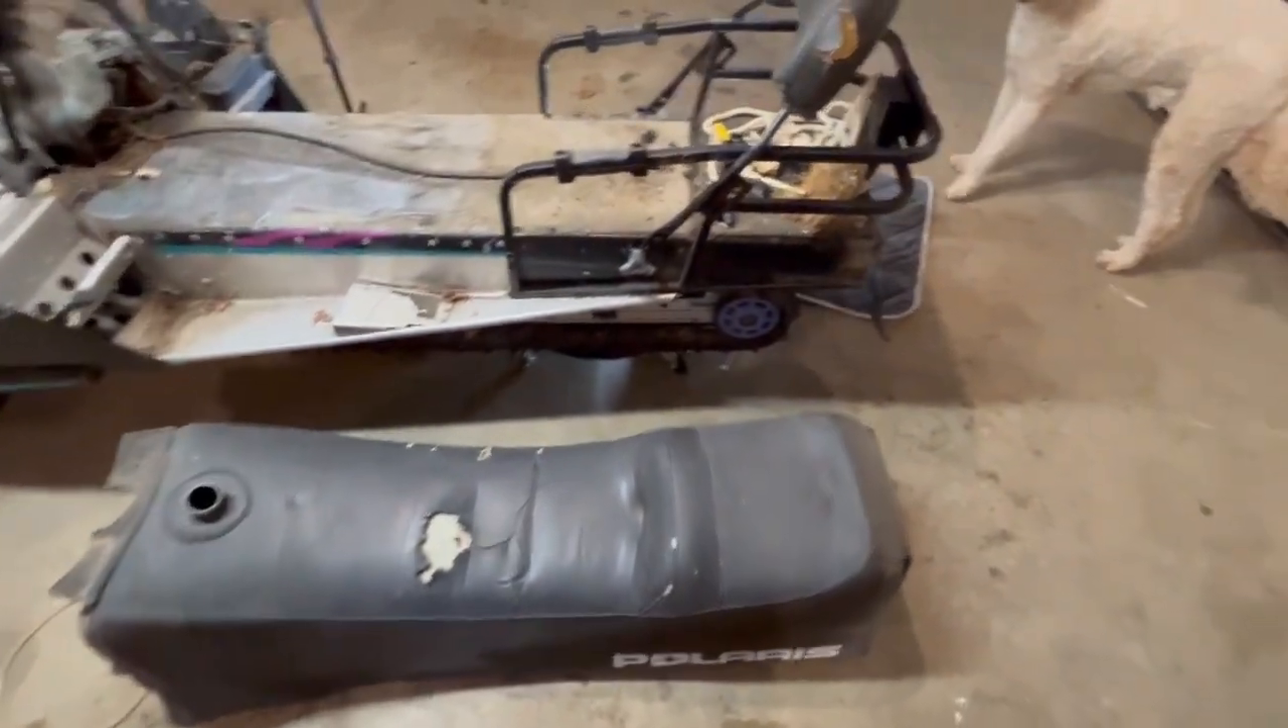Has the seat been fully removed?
Yes.